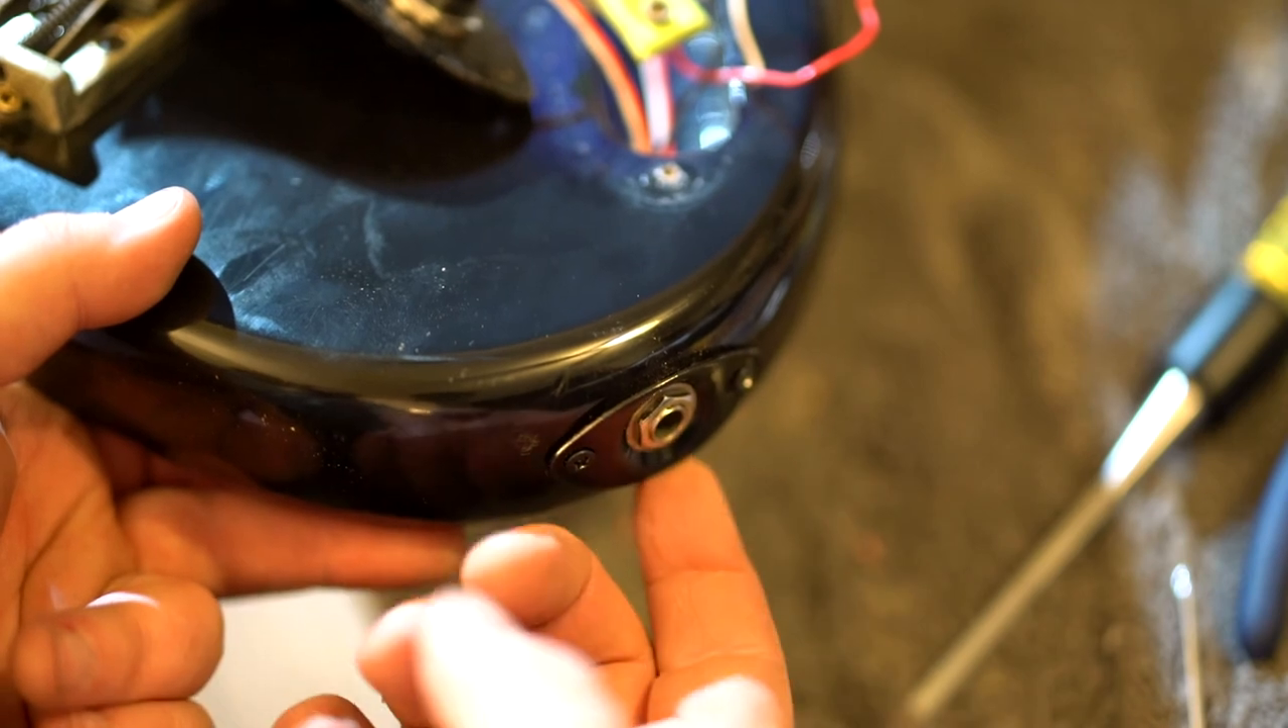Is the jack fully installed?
Yes.